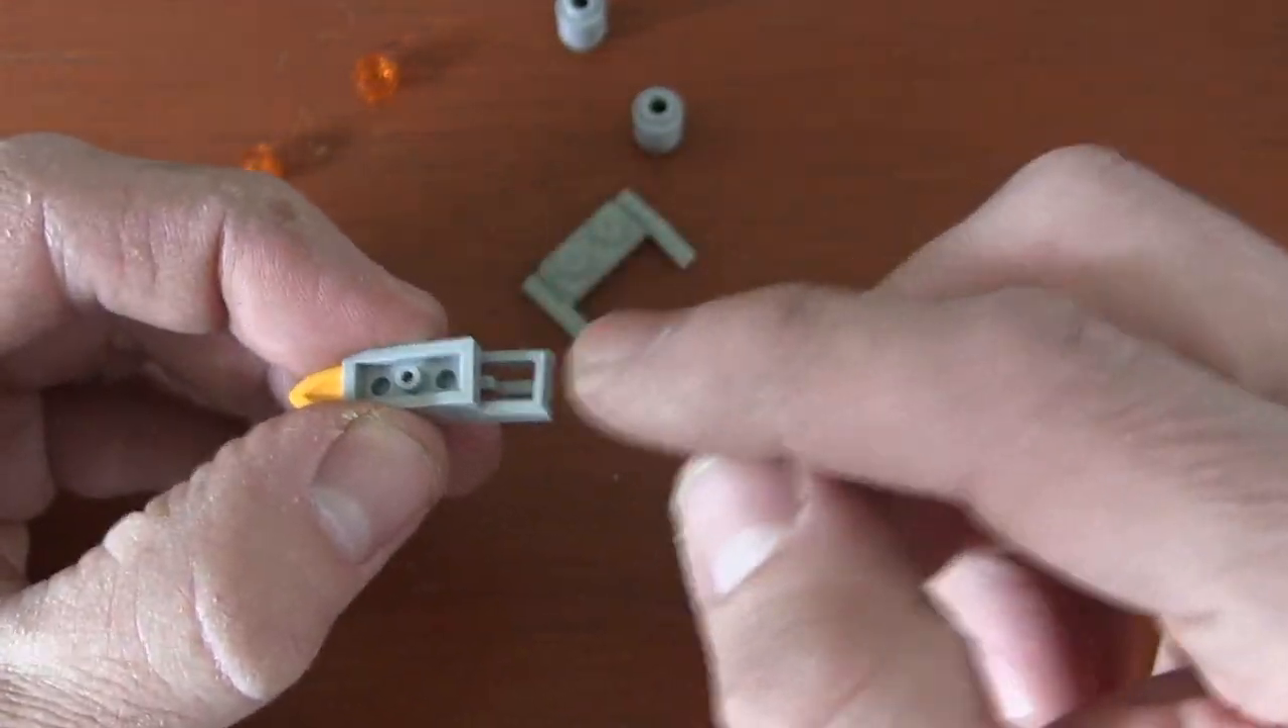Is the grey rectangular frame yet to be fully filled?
Yes.